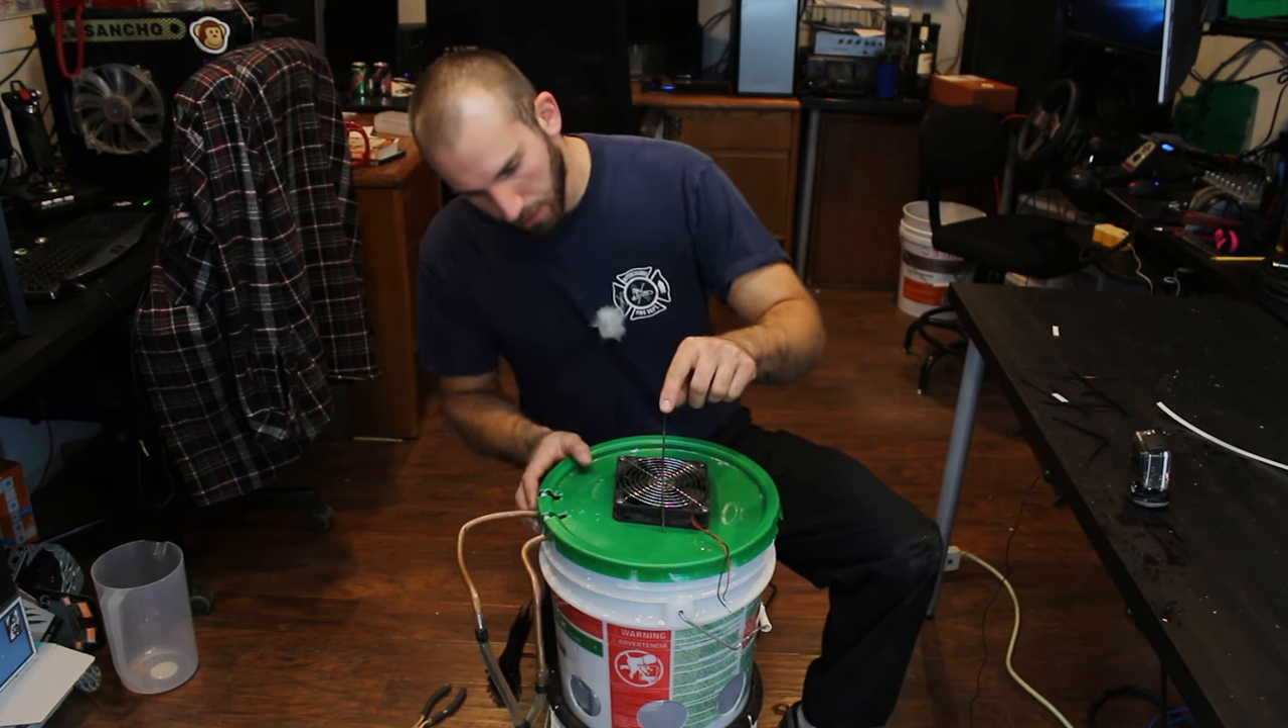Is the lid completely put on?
Yes.